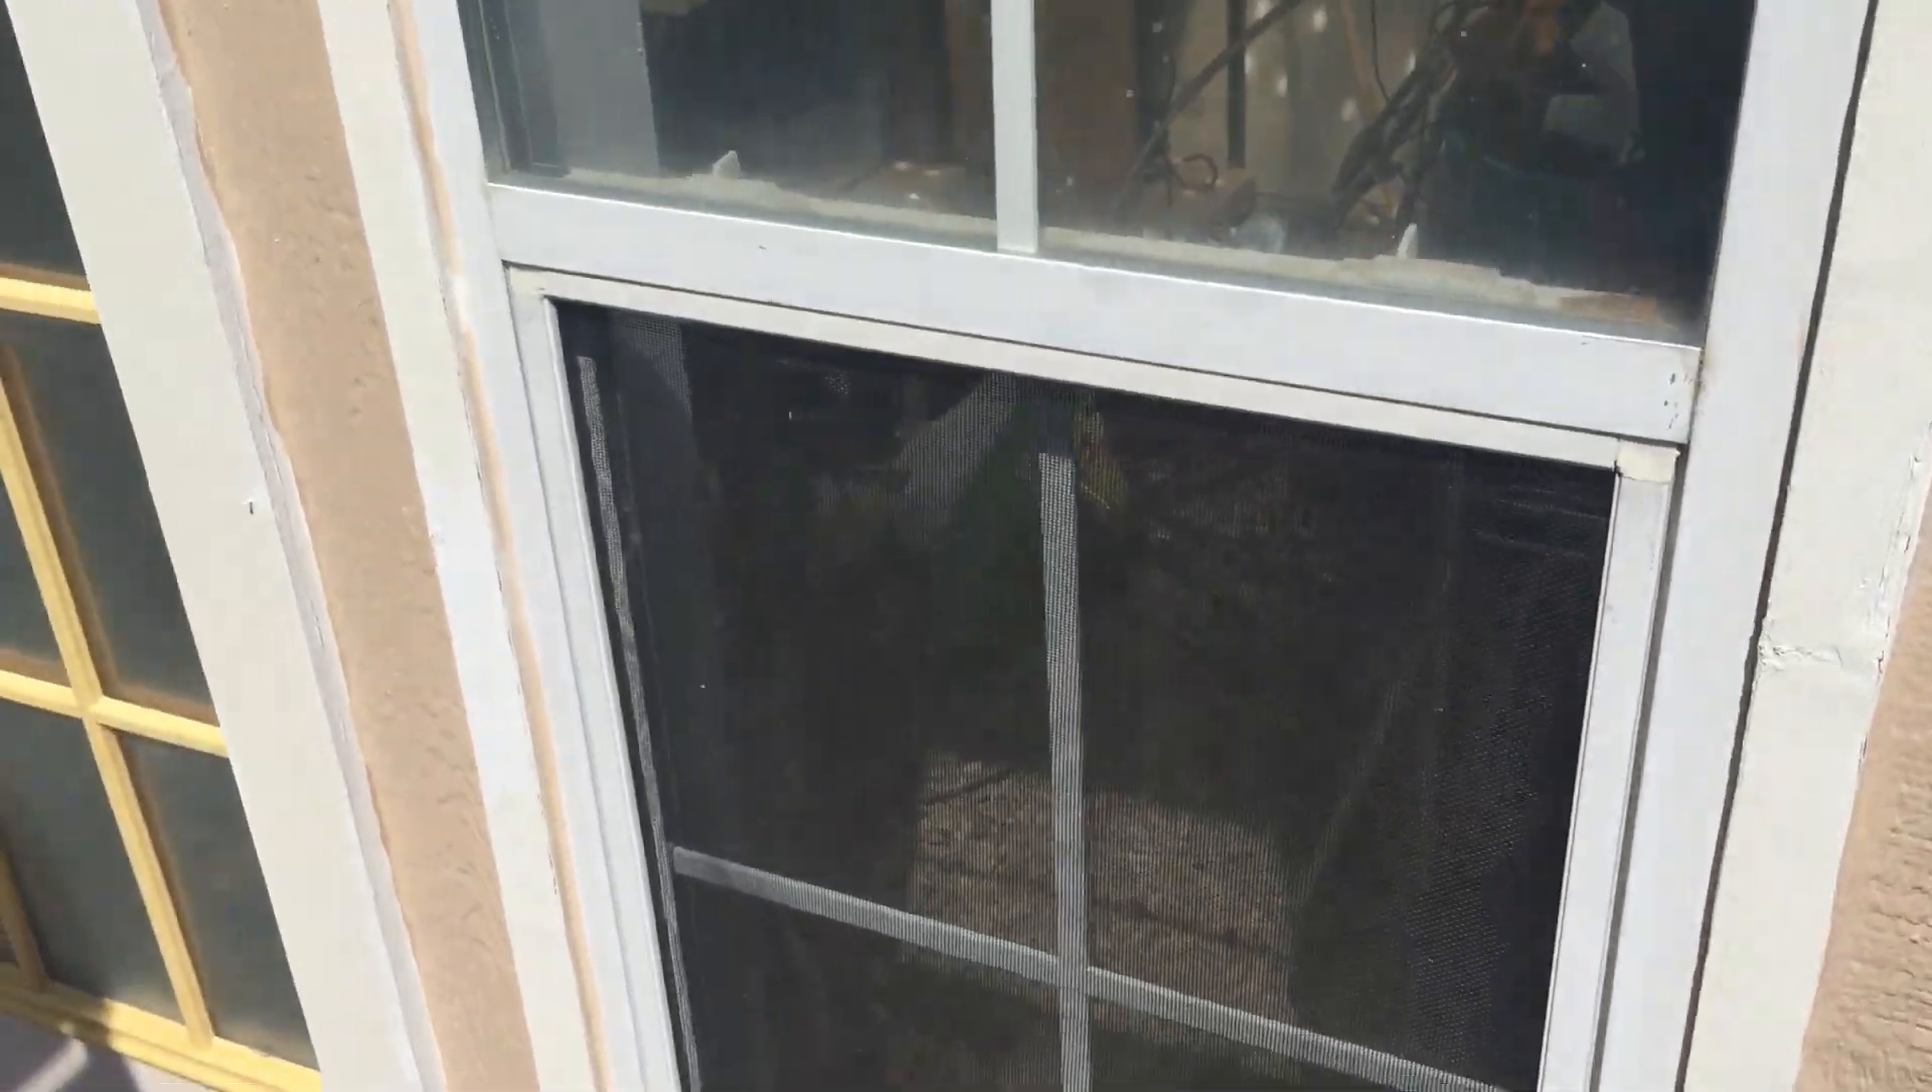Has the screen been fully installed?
Yes.